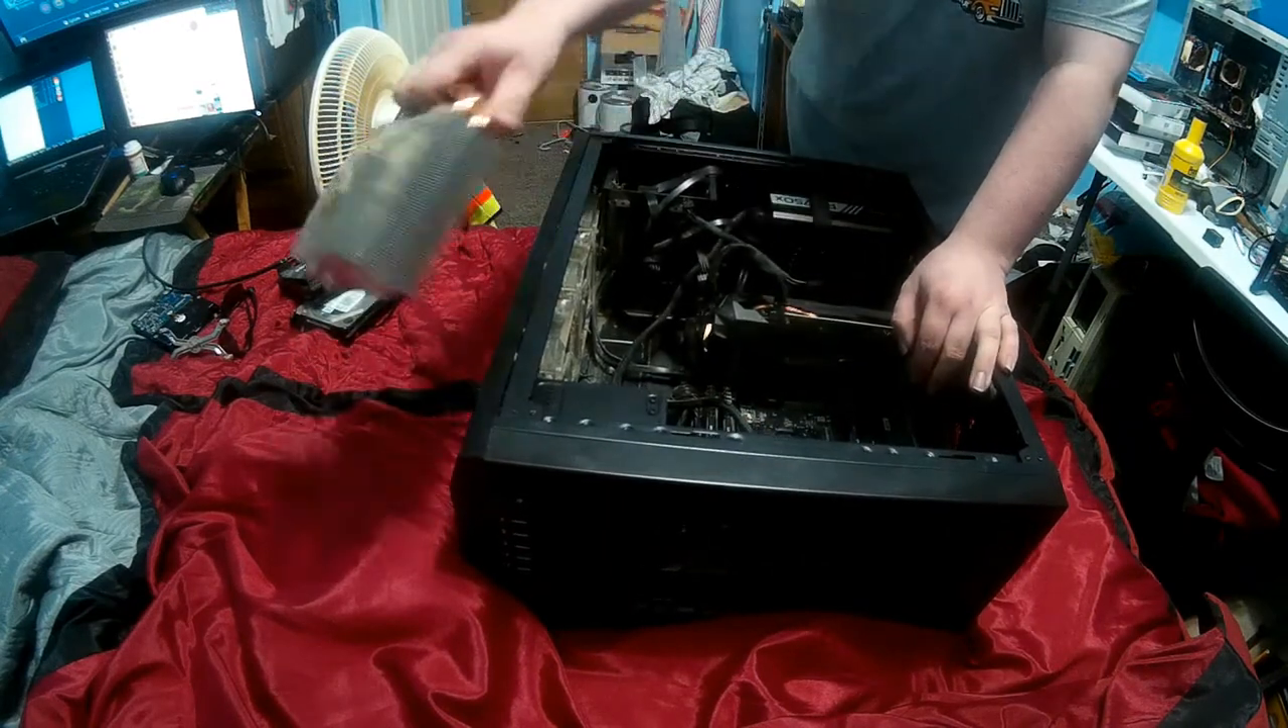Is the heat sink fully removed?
Yes.